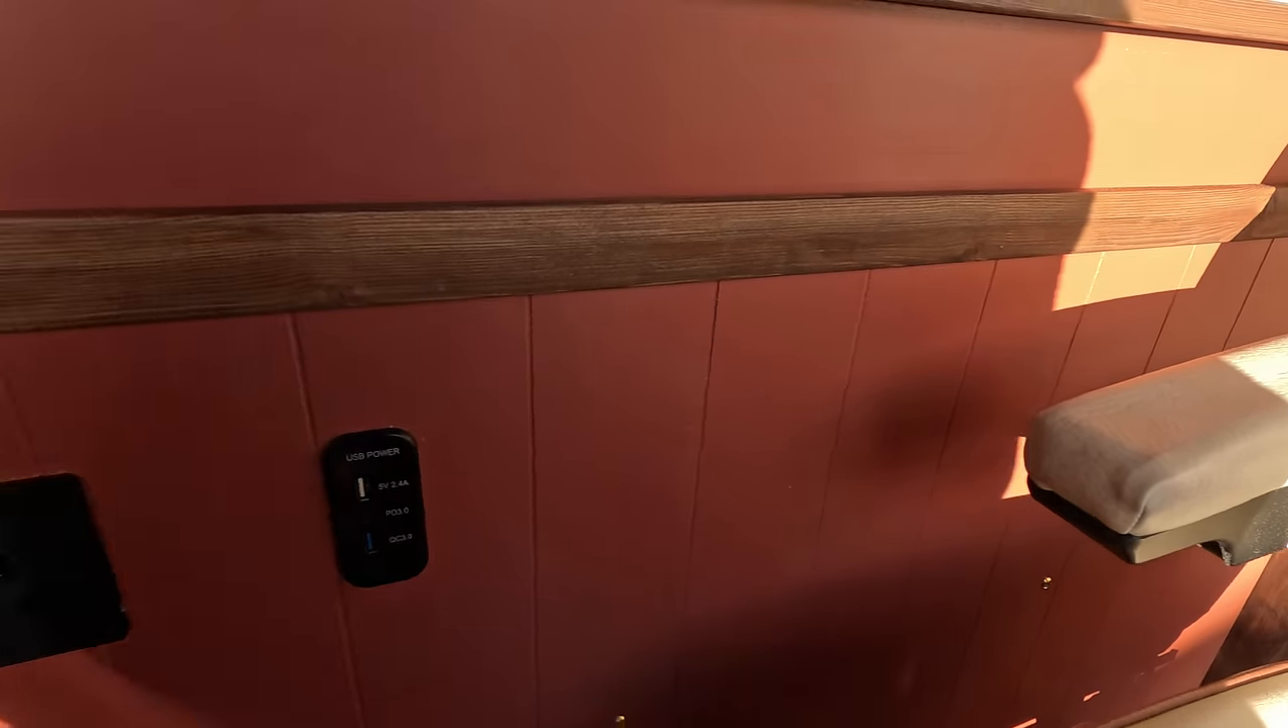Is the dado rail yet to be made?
No.